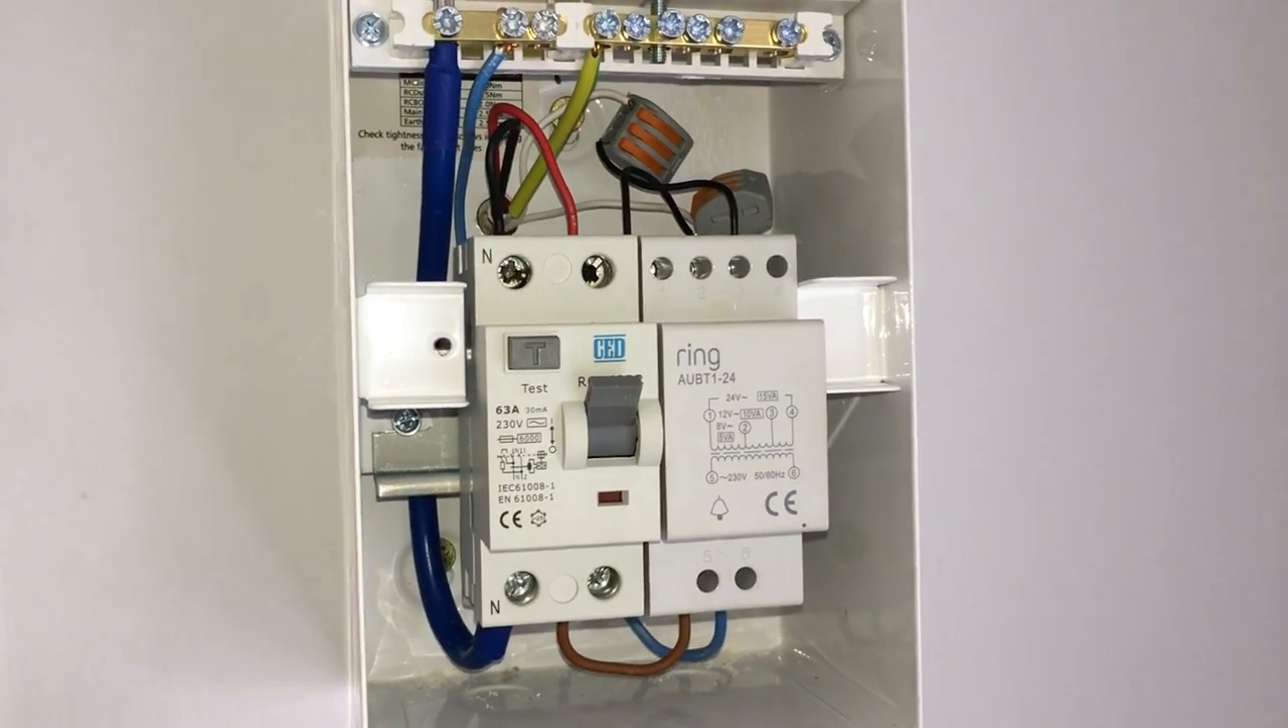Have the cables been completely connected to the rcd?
Yes.